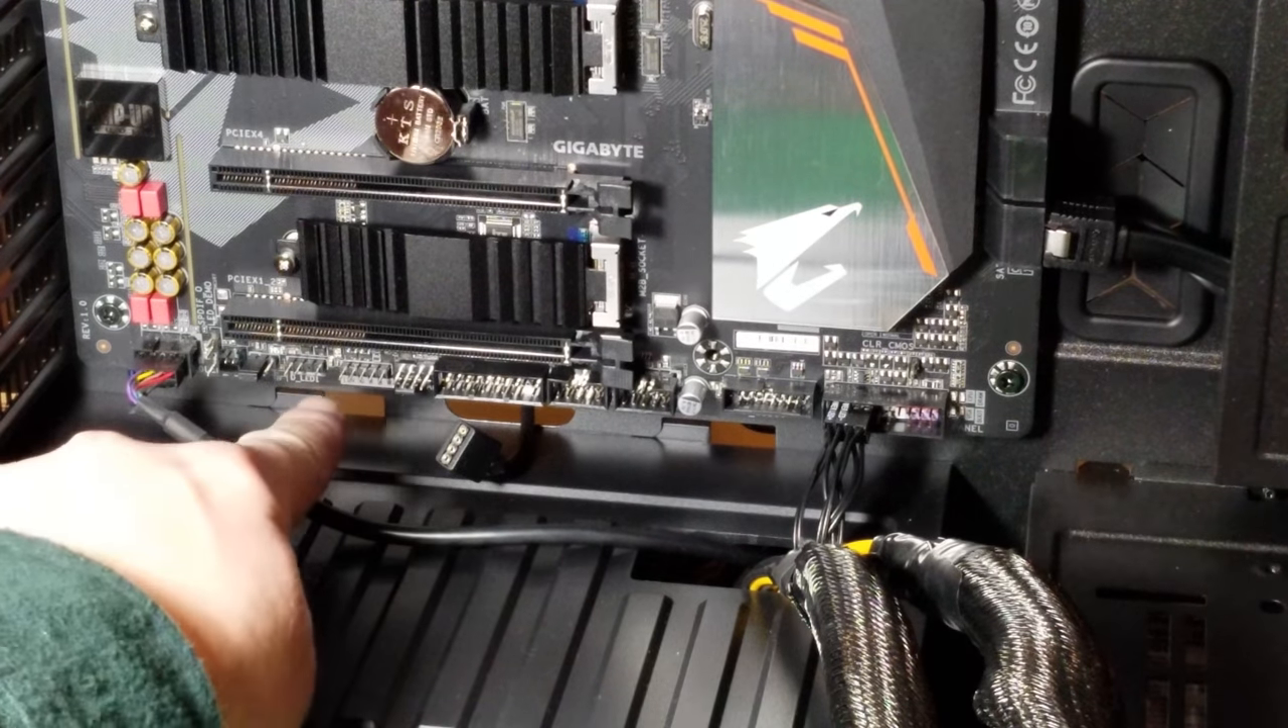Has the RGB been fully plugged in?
No.